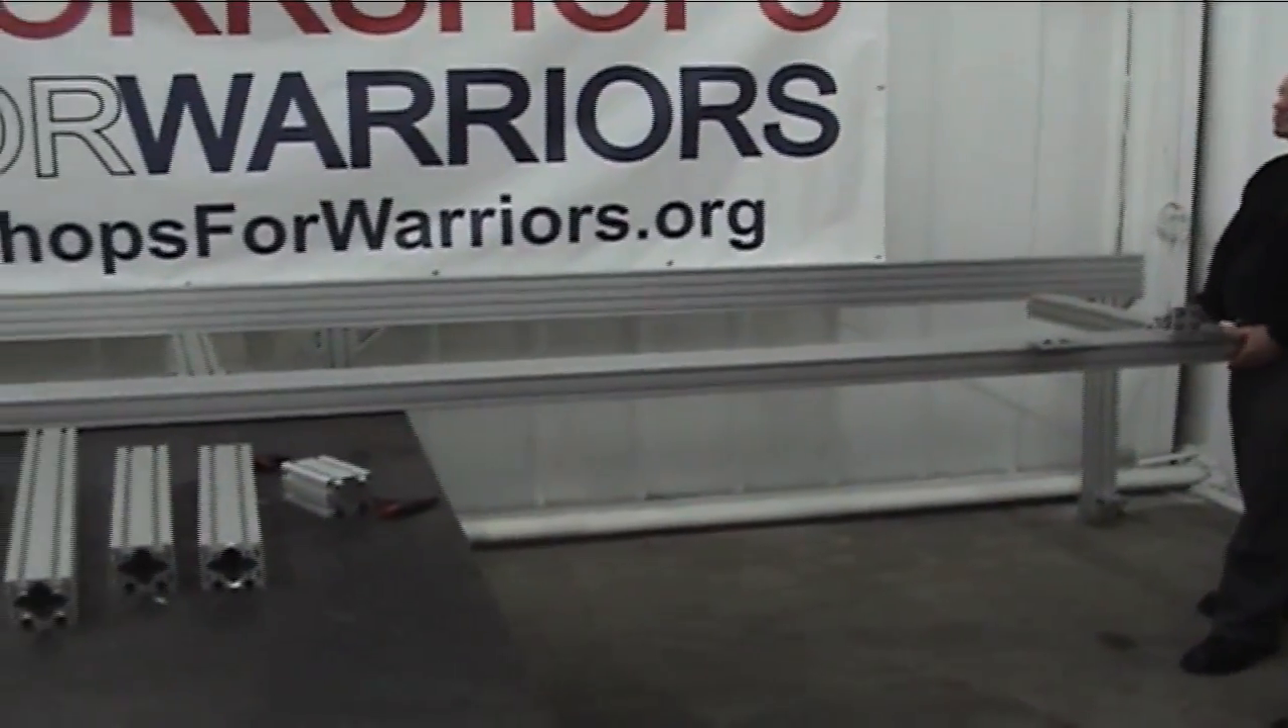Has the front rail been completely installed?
No.